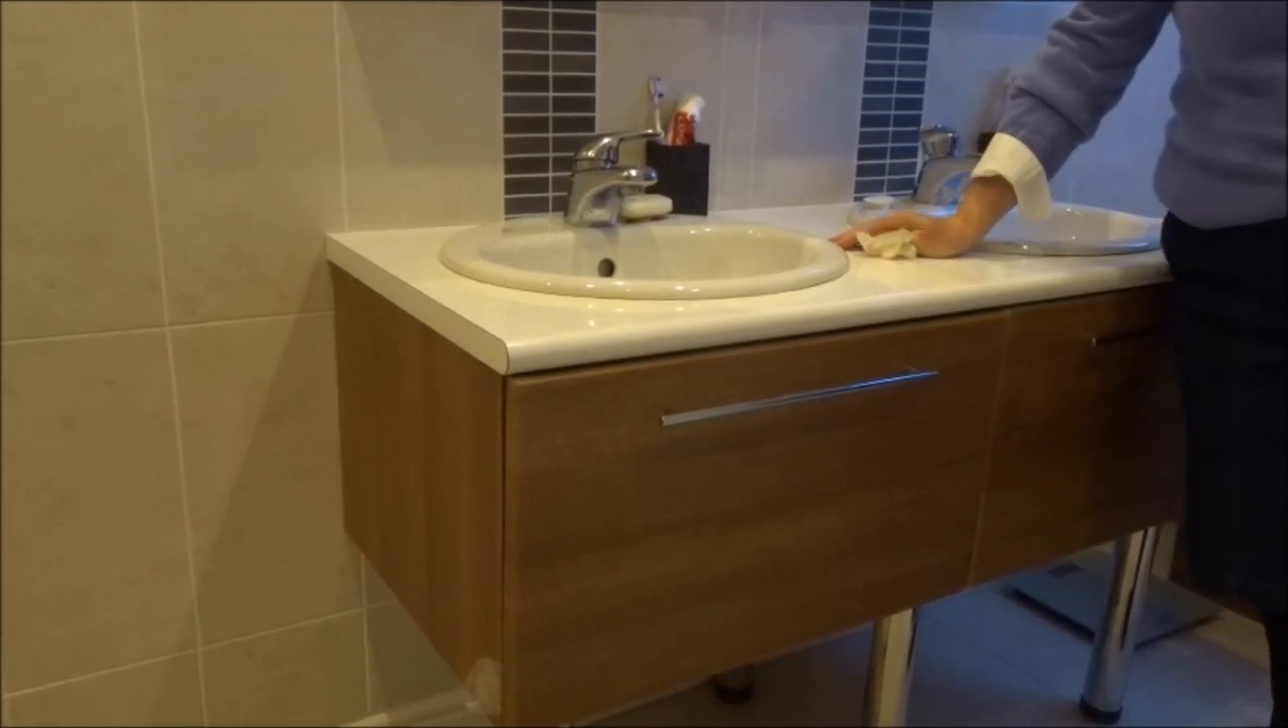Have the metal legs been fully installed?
Yes.